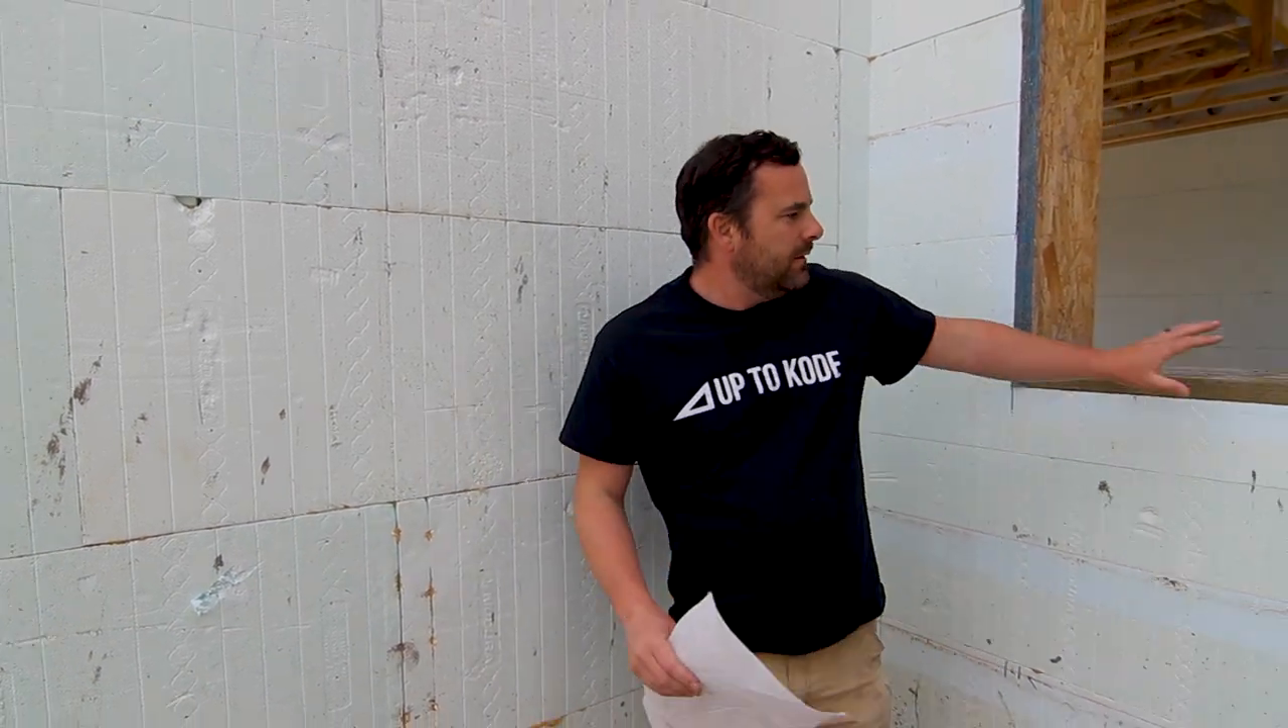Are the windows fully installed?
No.